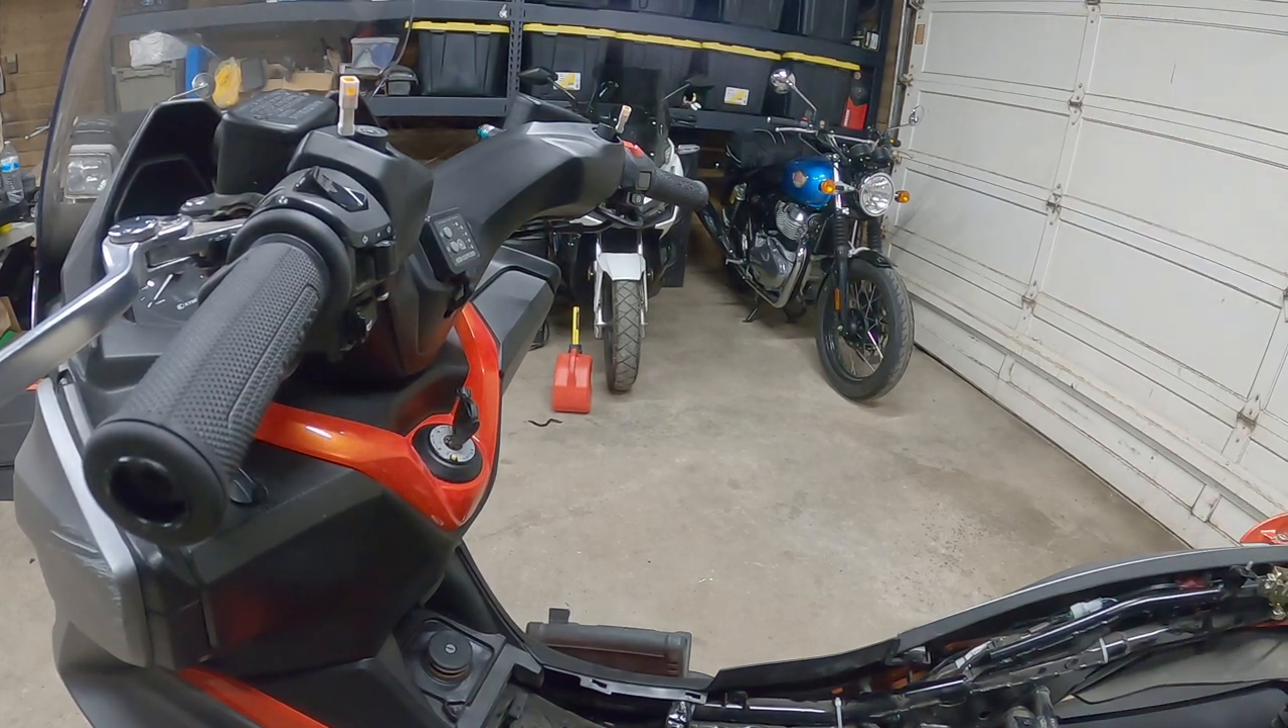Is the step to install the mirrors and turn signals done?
No.